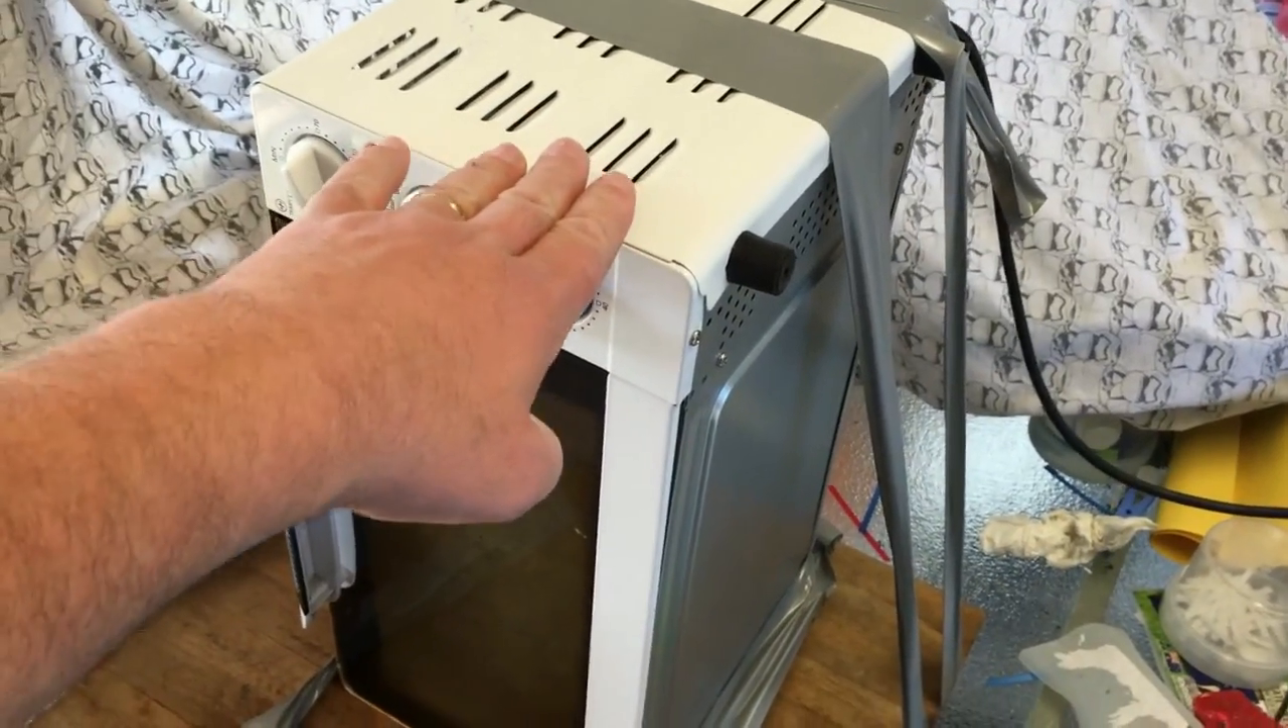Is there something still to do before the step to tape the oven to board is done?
No.